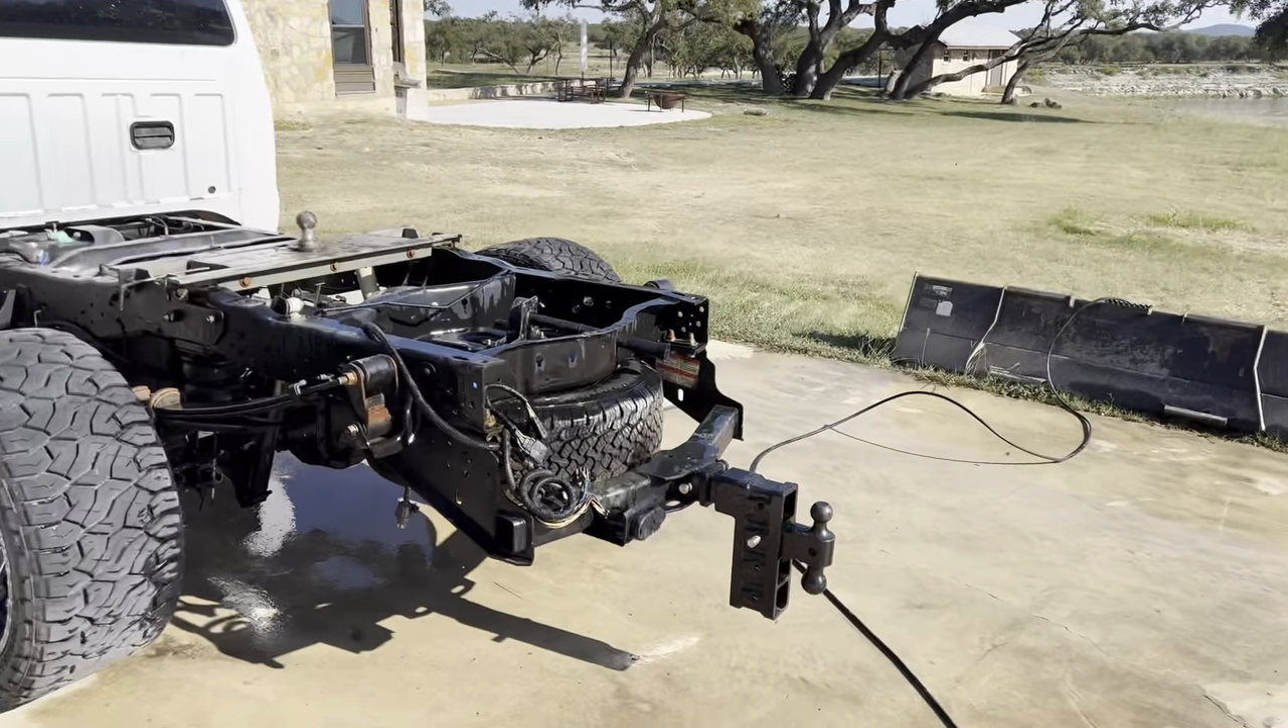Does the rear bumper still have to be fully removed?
No.